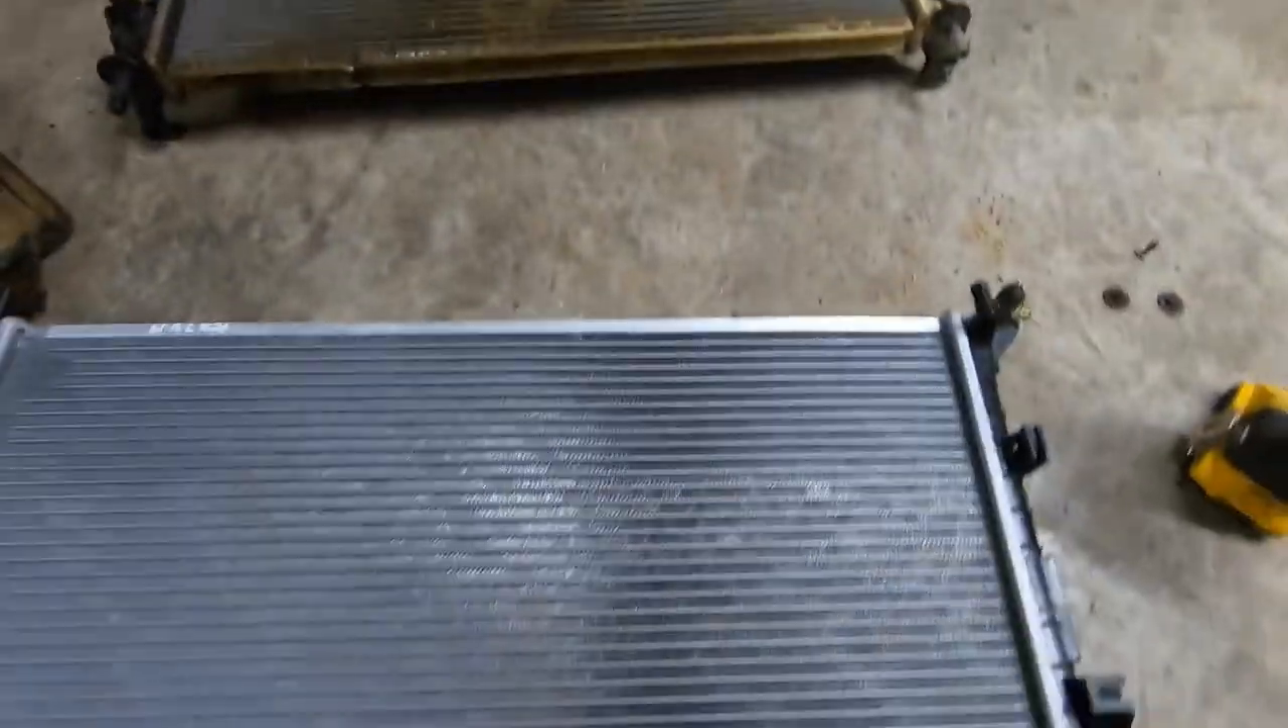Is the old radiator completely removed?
Yes.